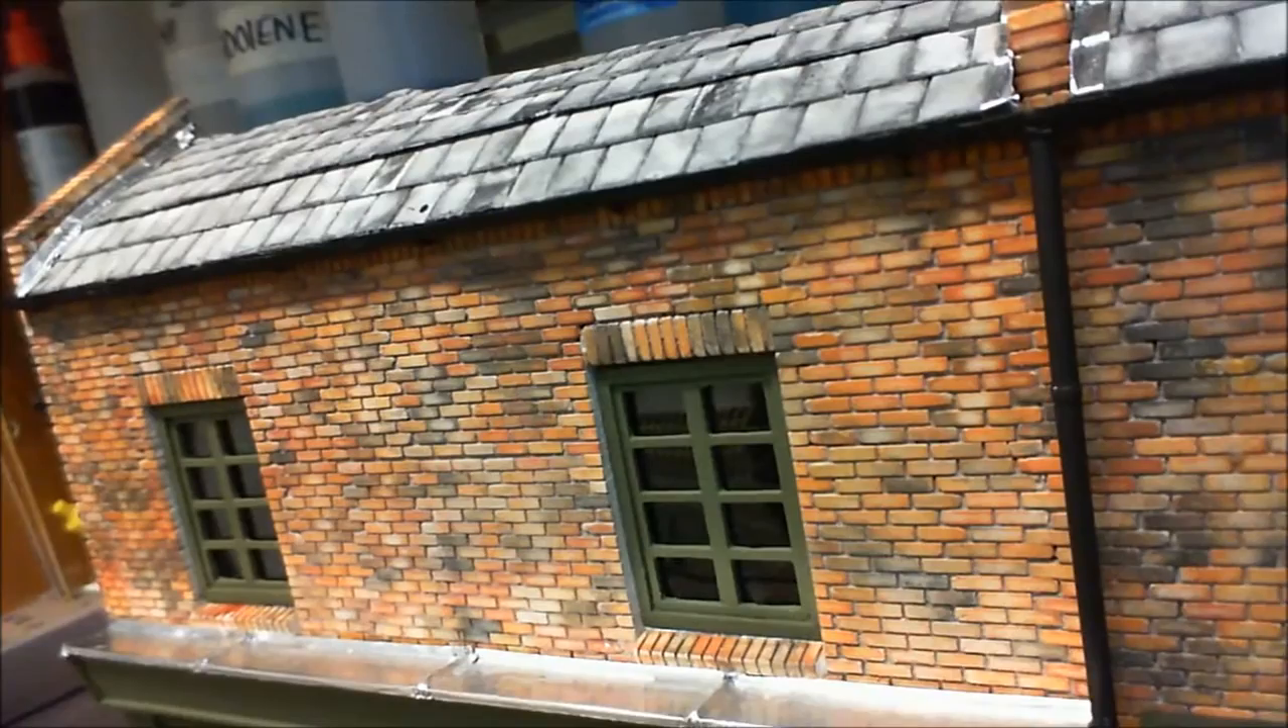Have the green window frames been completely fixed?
Yes.